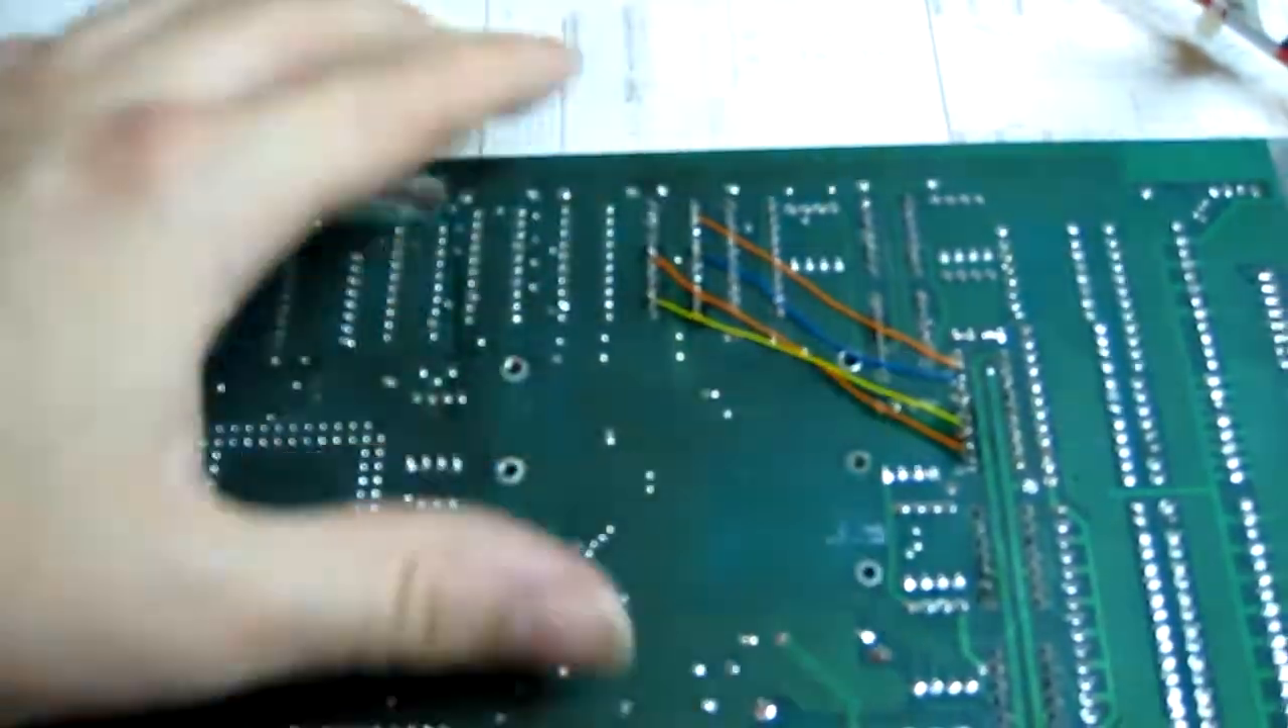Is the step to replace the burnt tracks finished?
Yes.